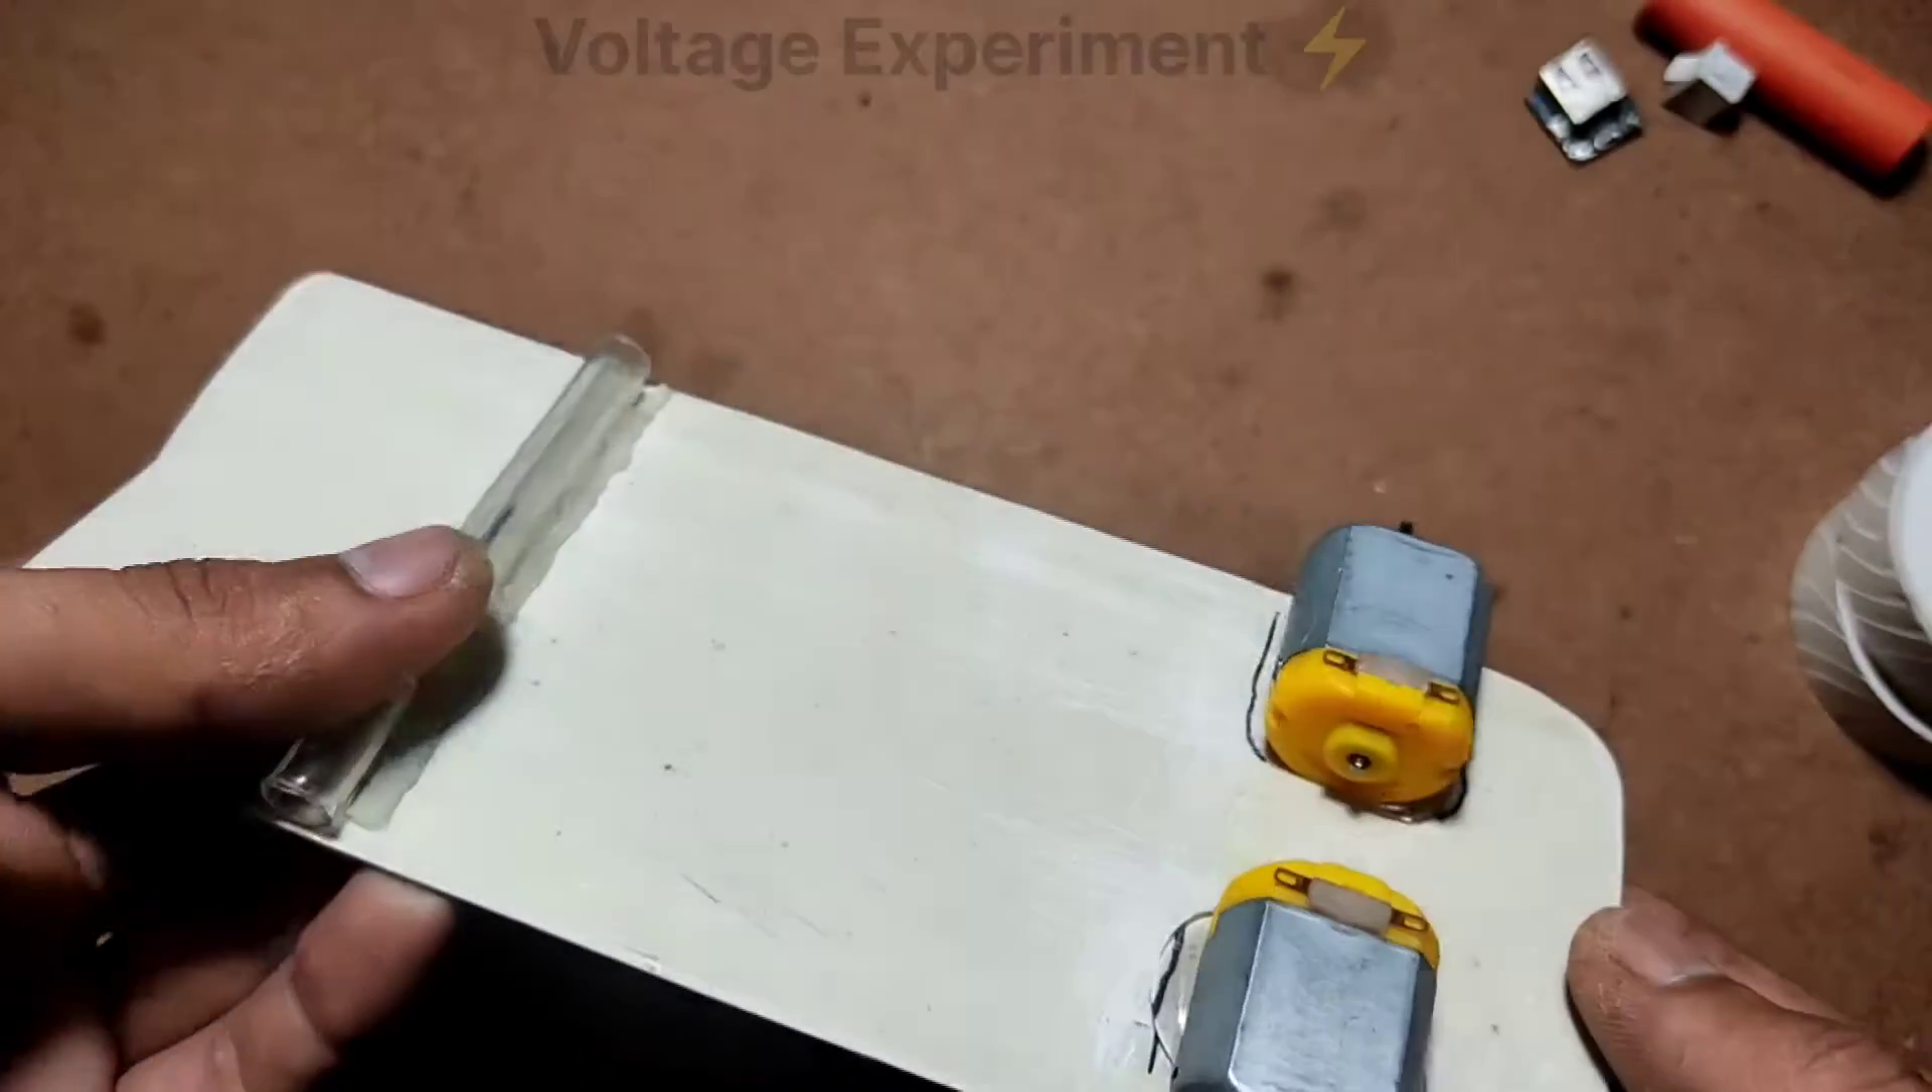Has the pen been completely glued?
Yes.